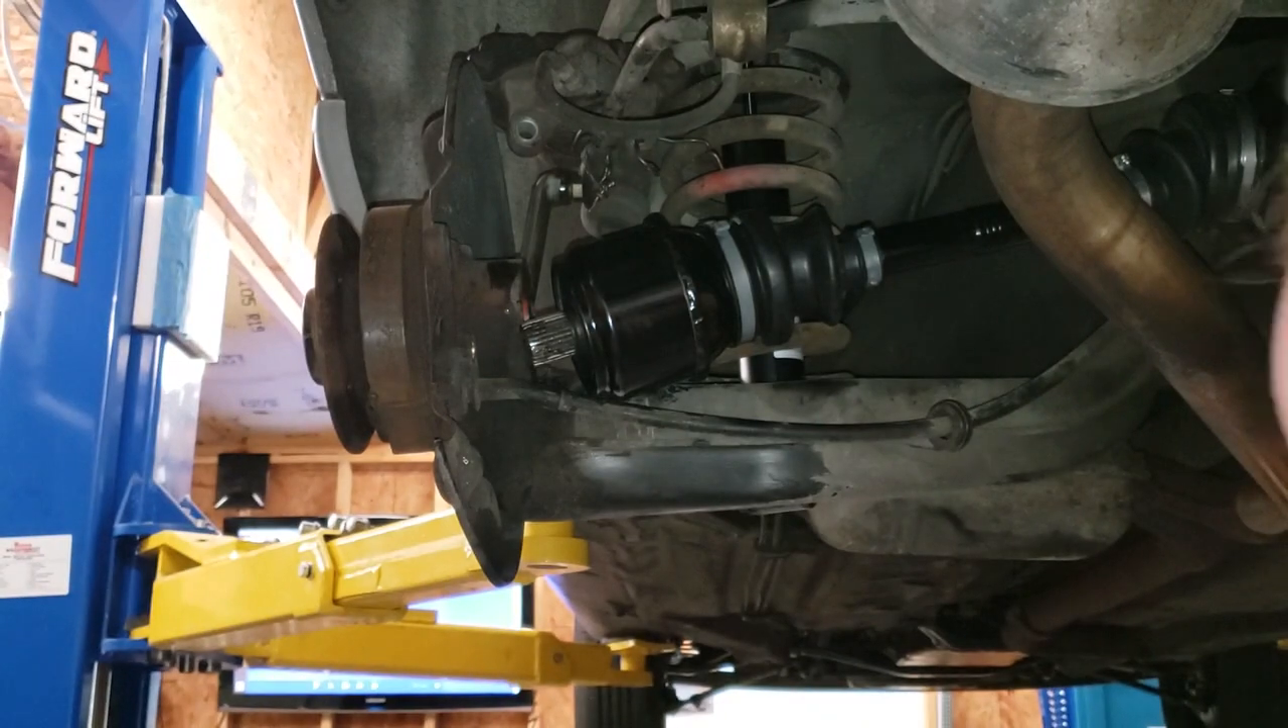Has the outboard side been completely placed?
No.